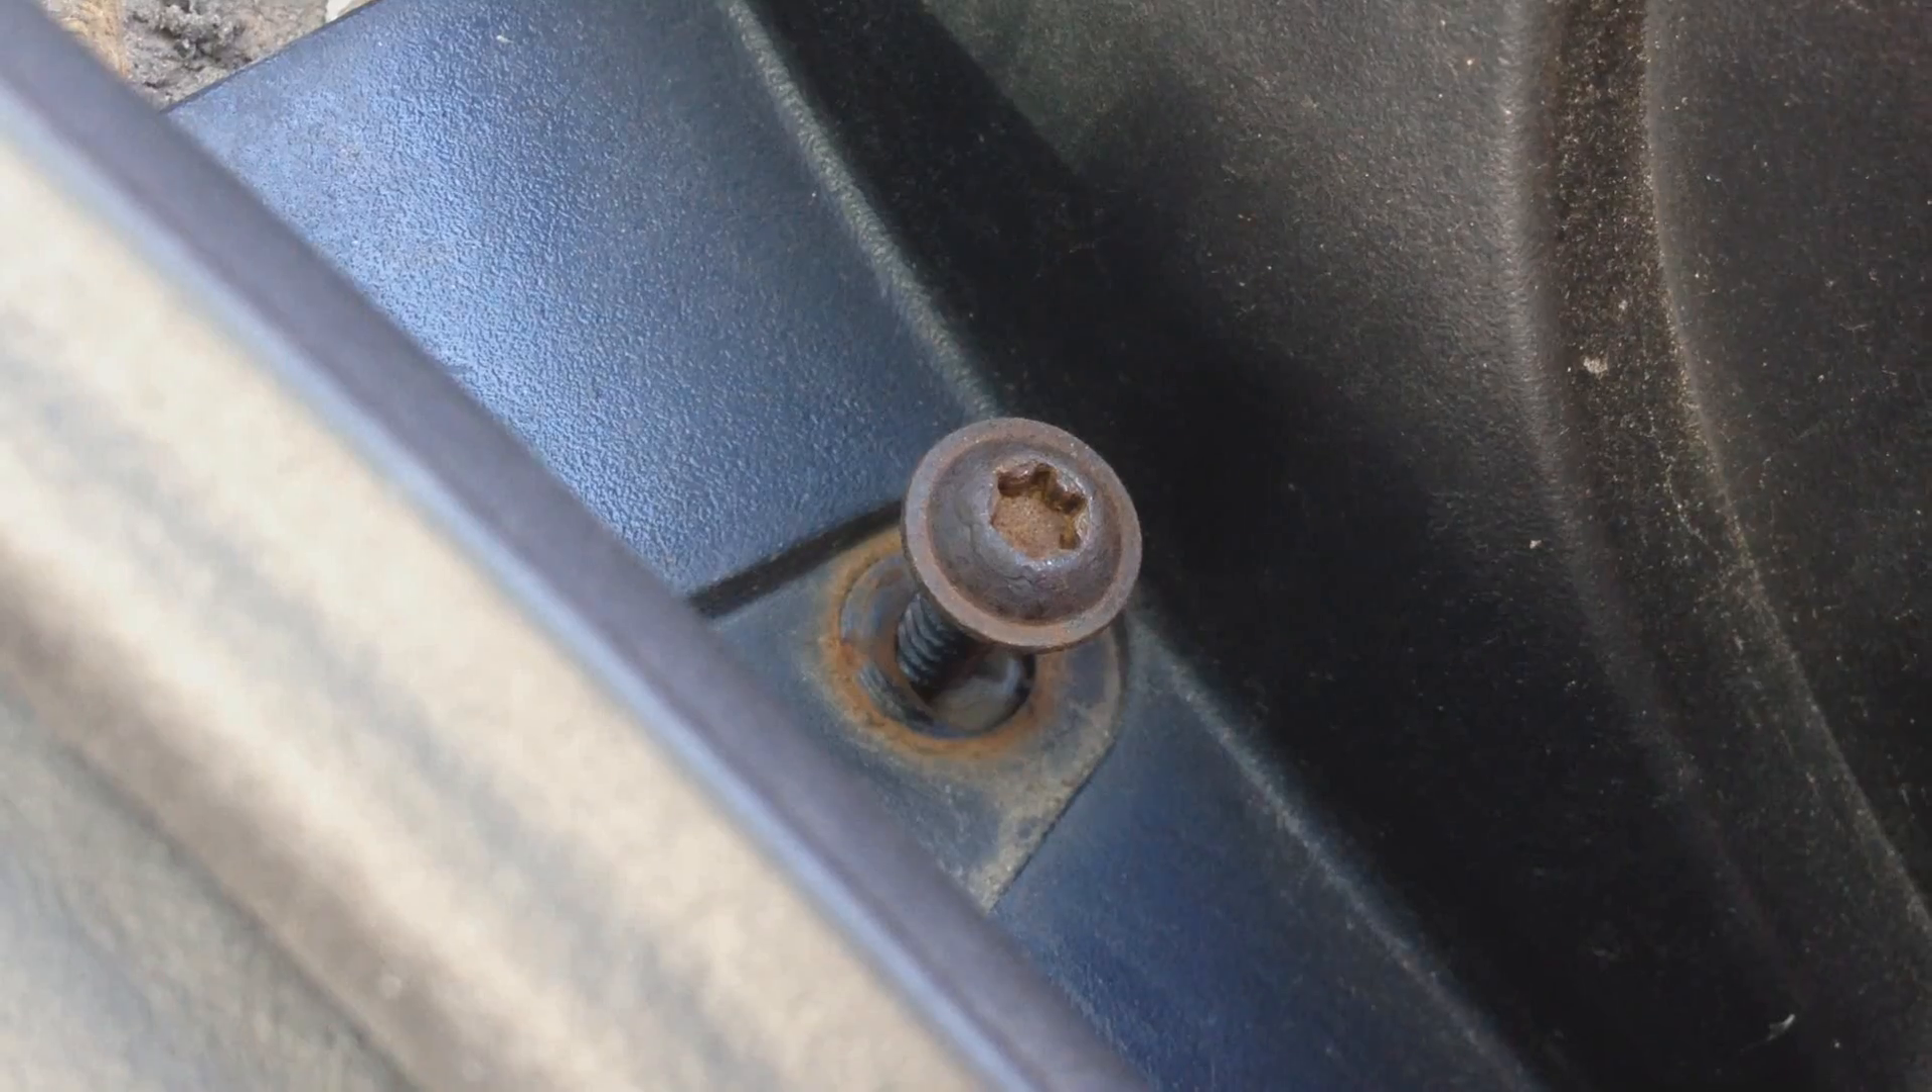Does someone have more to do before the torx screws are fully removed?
Yes.